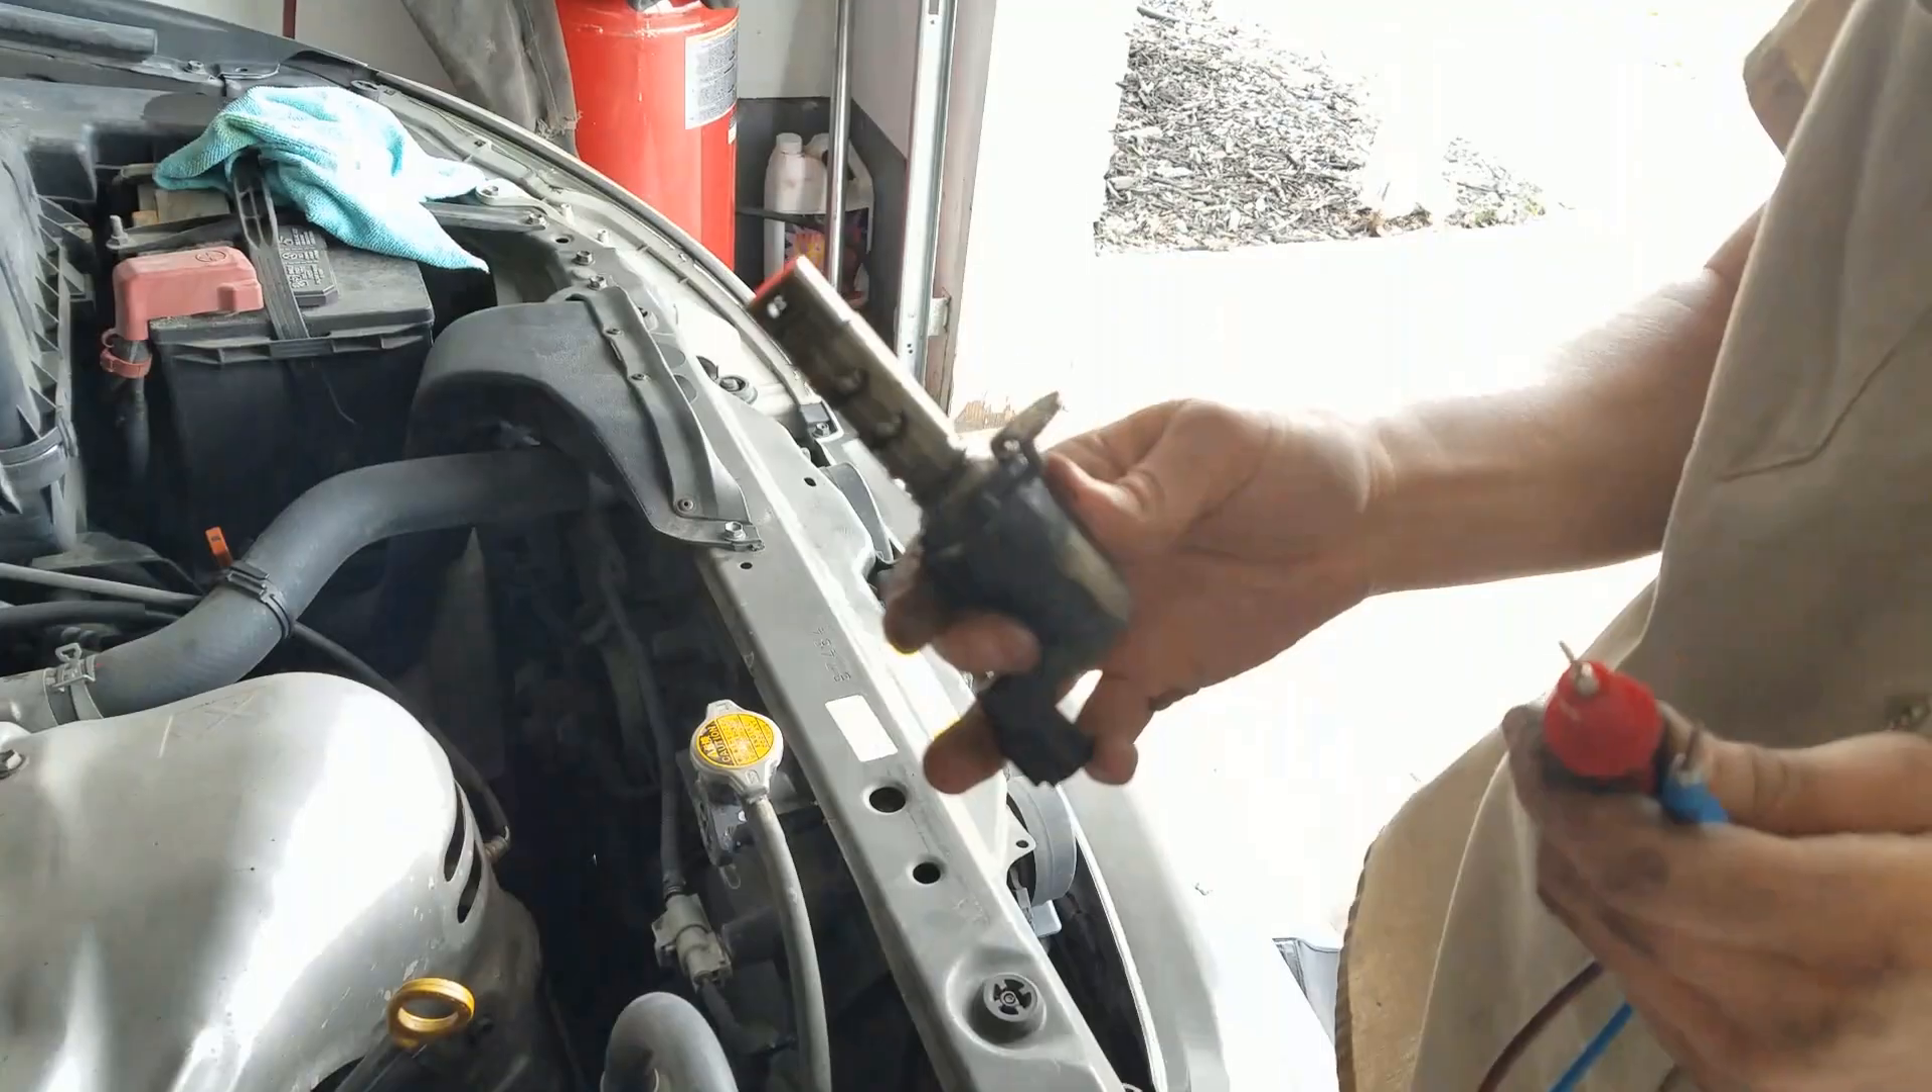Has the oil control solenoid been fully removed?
Yes.